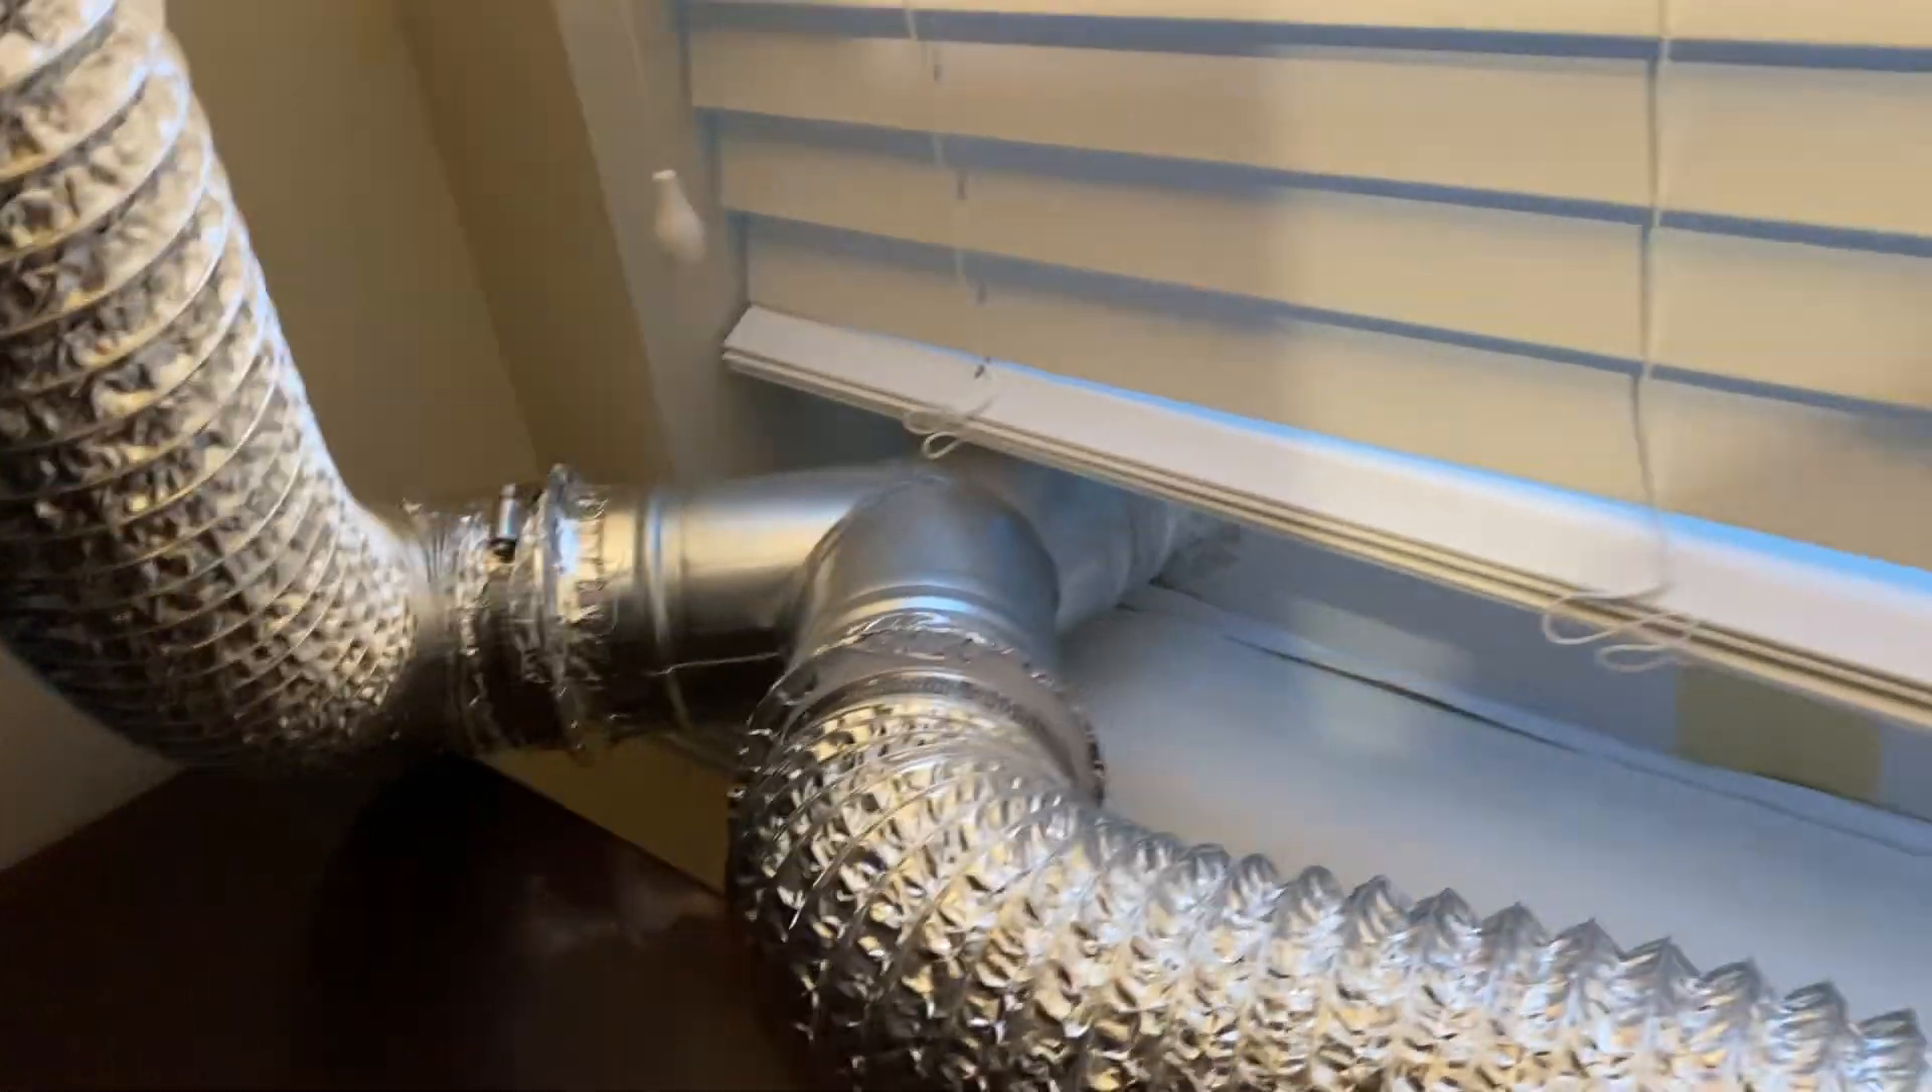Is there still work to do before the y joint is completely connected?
No.